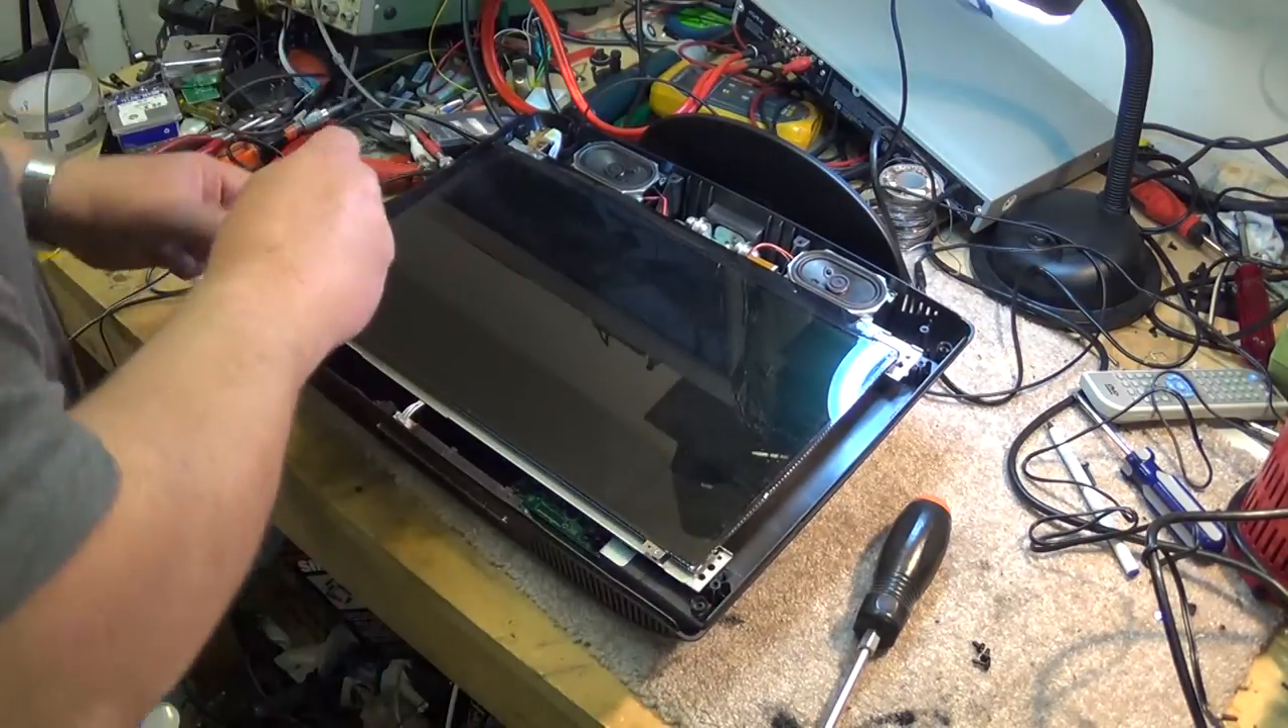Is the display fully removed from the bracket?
No.